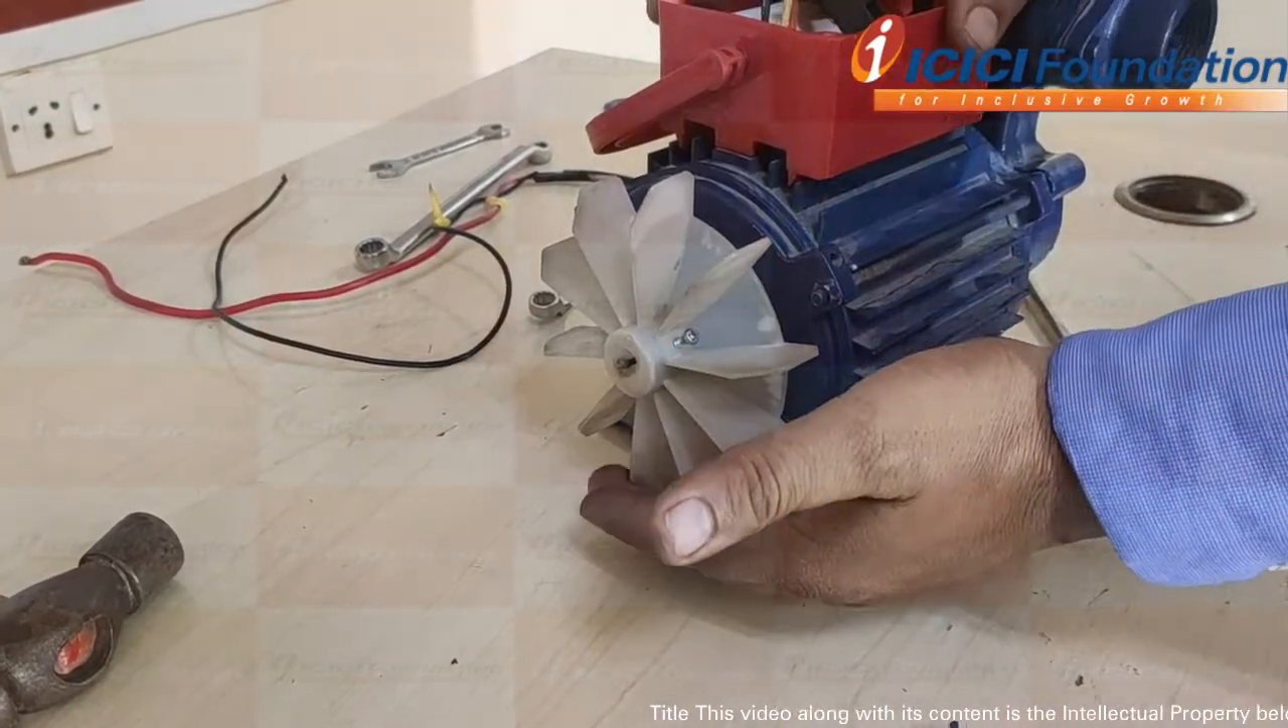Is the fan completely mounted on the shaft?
Yes.